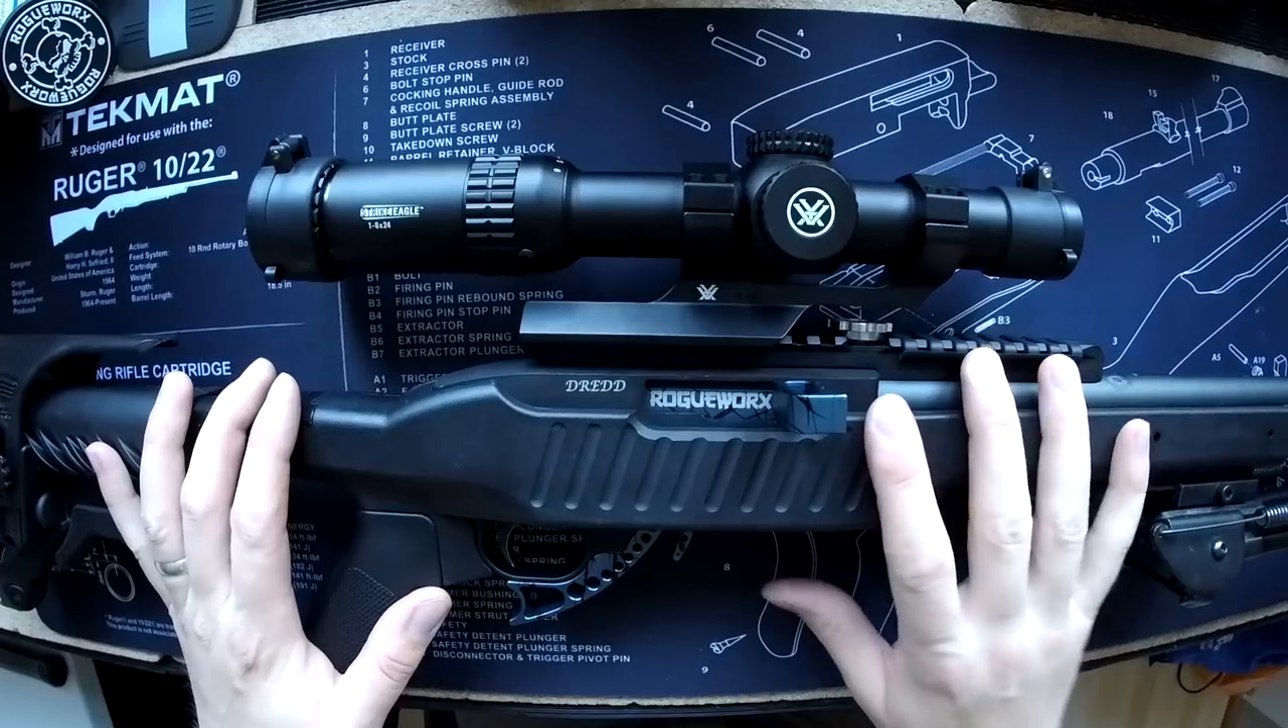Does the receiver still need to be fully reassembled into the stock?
No.